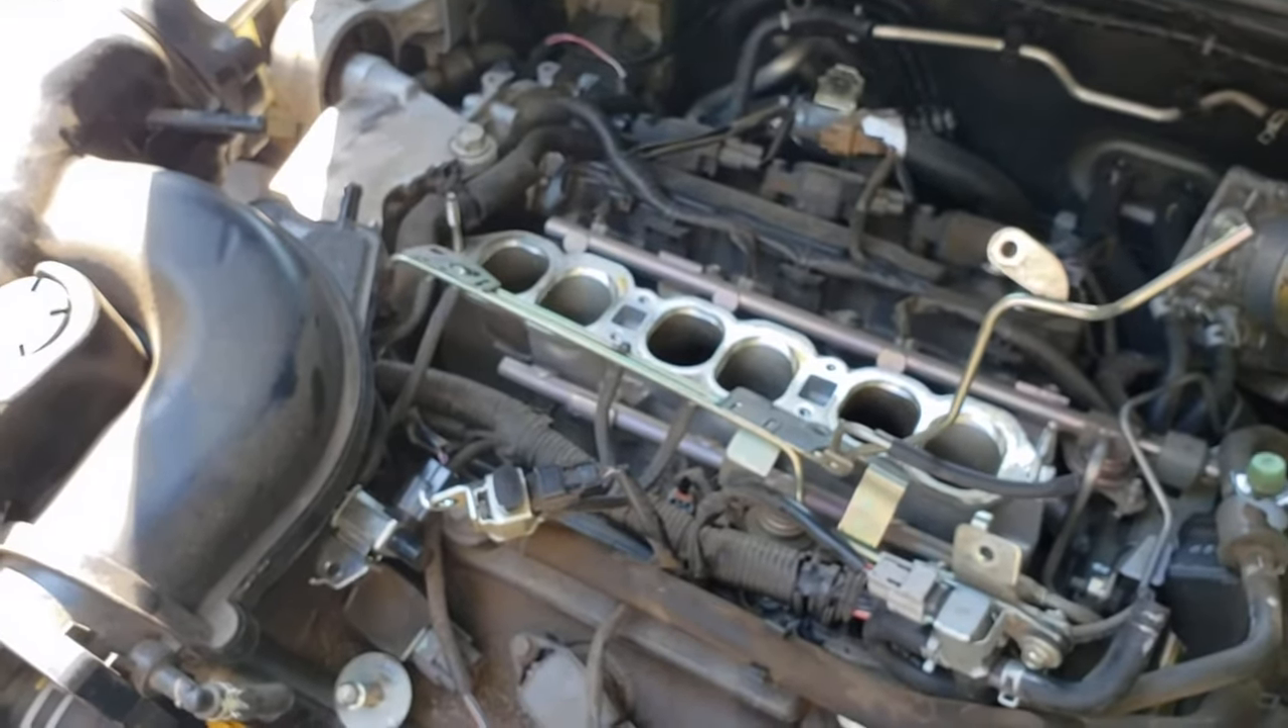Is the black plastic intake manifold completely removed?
Yes.